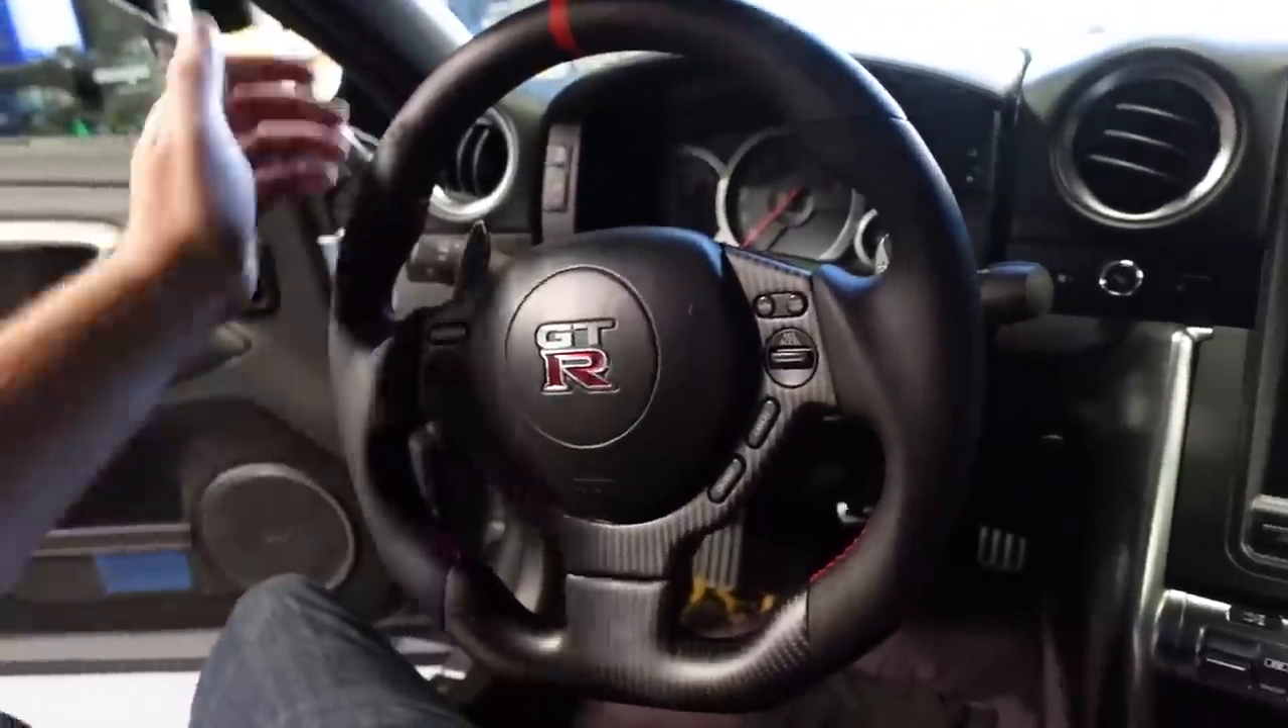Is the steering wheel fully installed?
Yes.